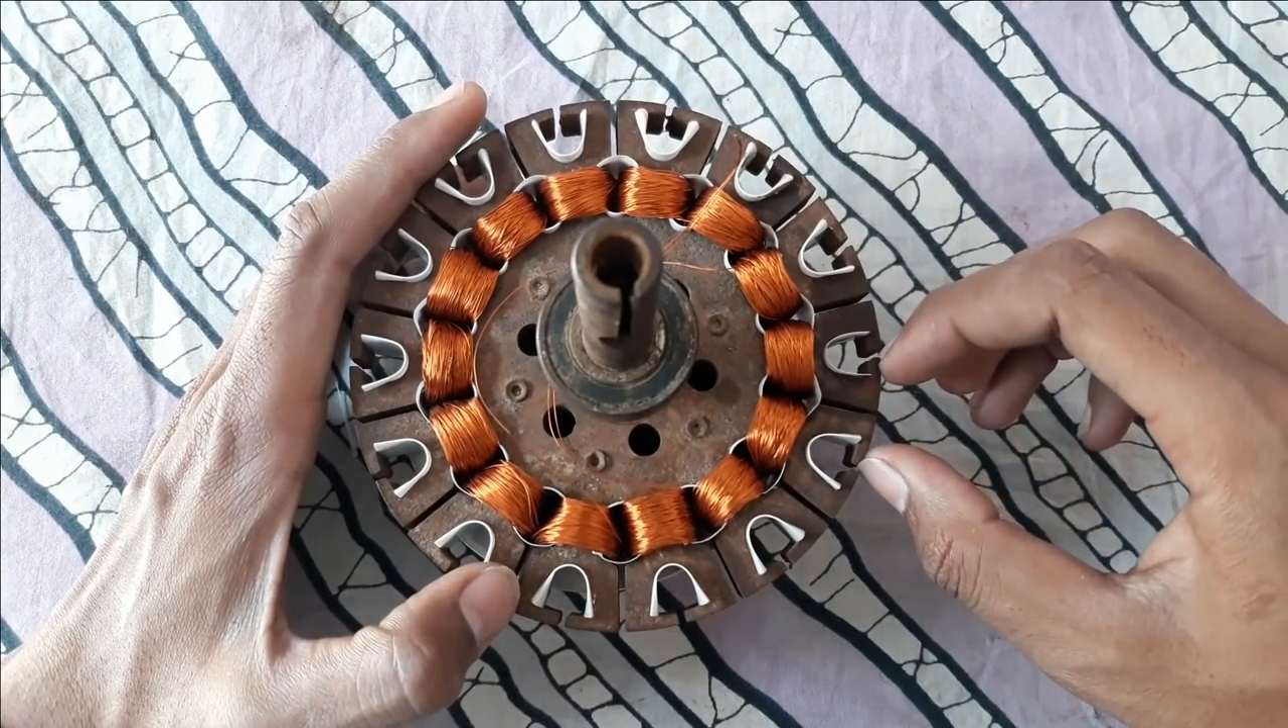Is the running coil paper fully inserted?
Yes.